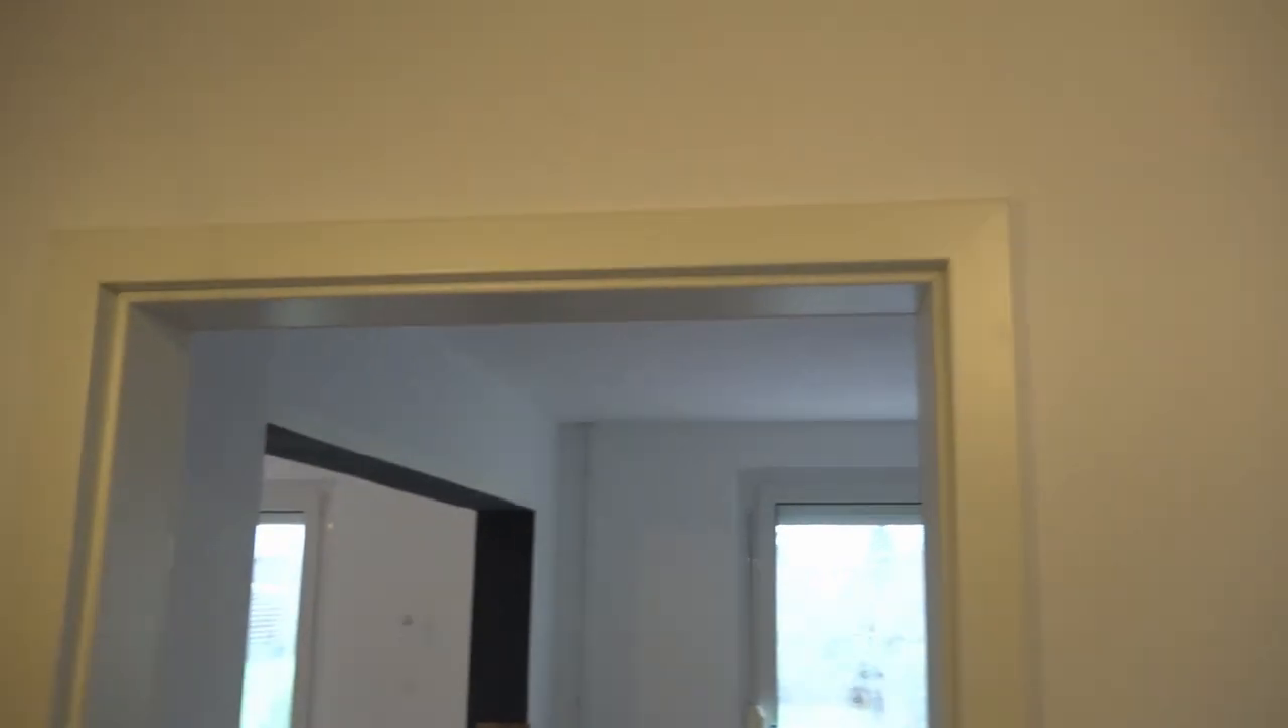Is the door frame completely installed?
Yes.